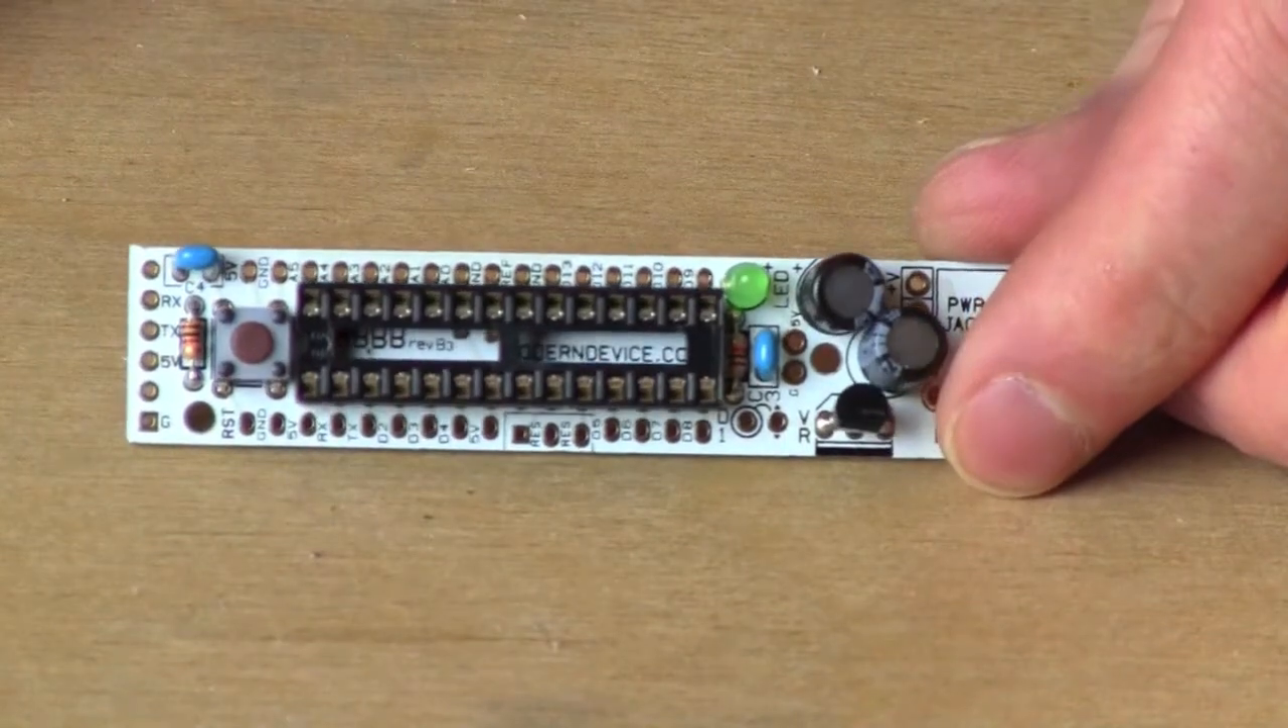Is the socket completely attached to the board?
Yes.